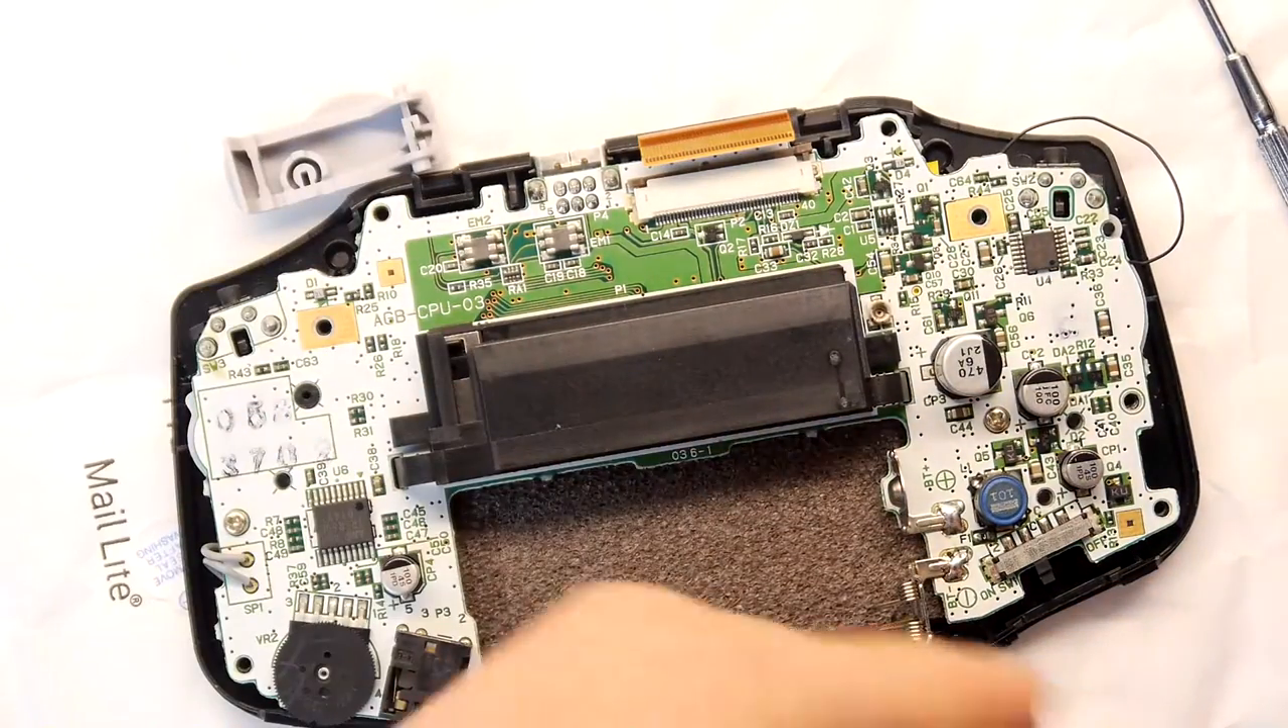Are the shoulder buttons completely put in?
No.